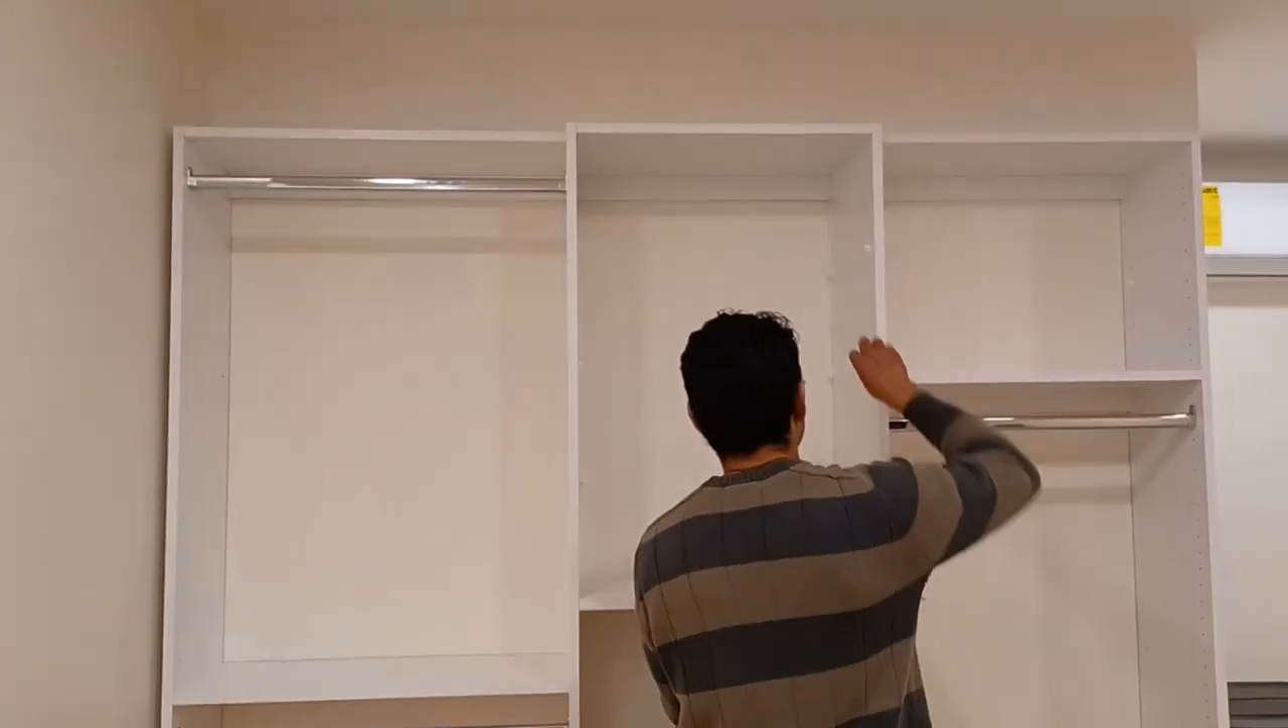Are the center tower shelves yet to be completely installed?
Yes.